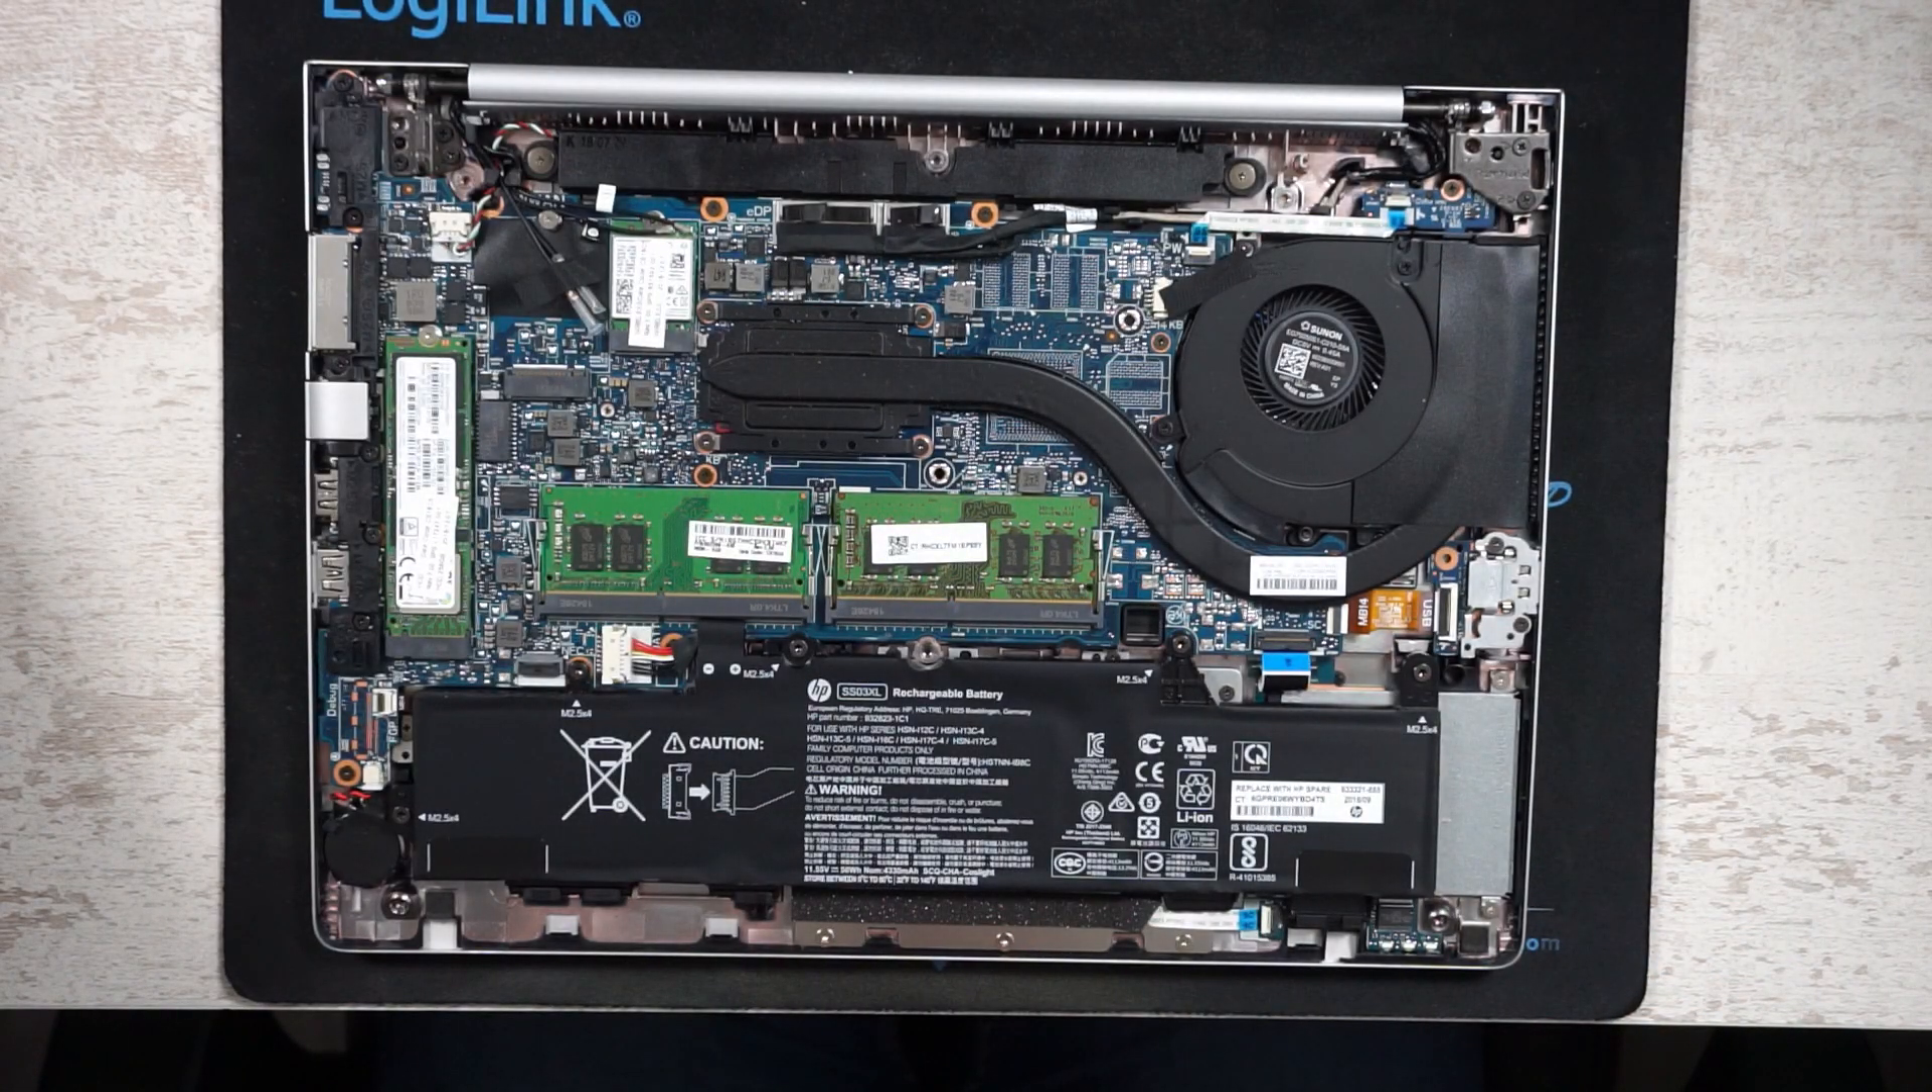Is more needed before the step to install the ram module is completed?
No.